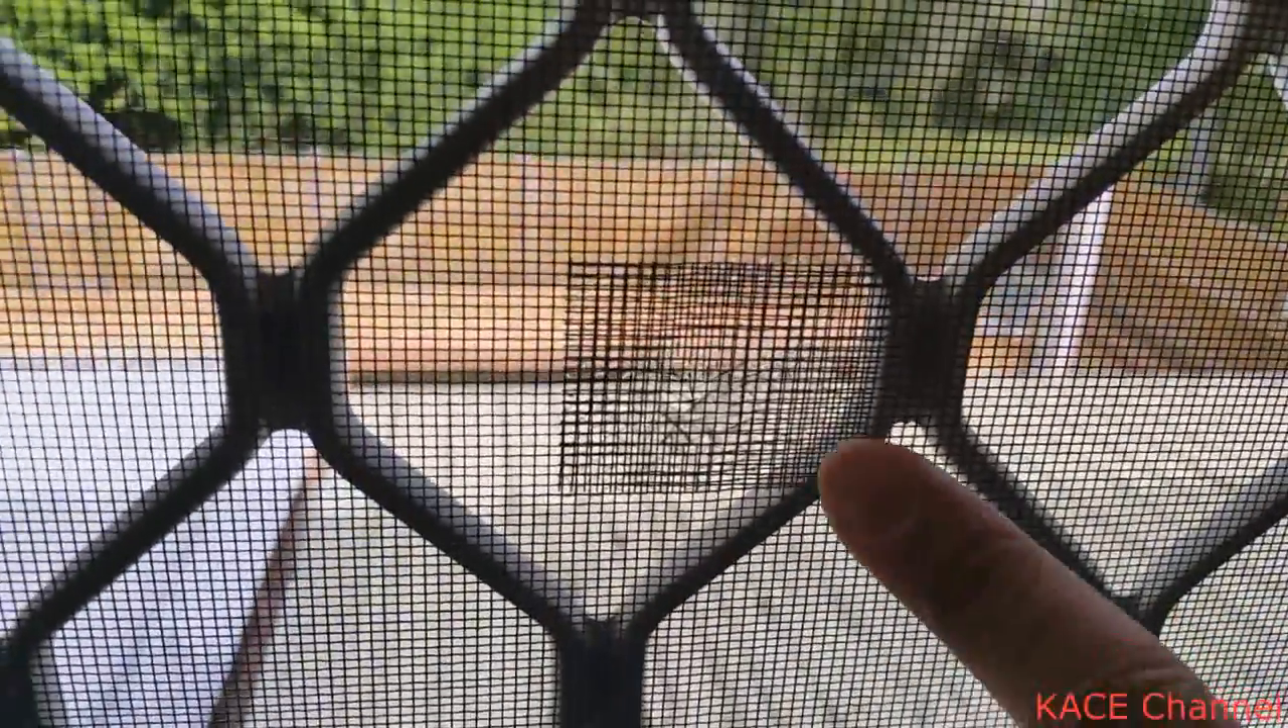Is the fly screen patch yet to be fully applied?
No.